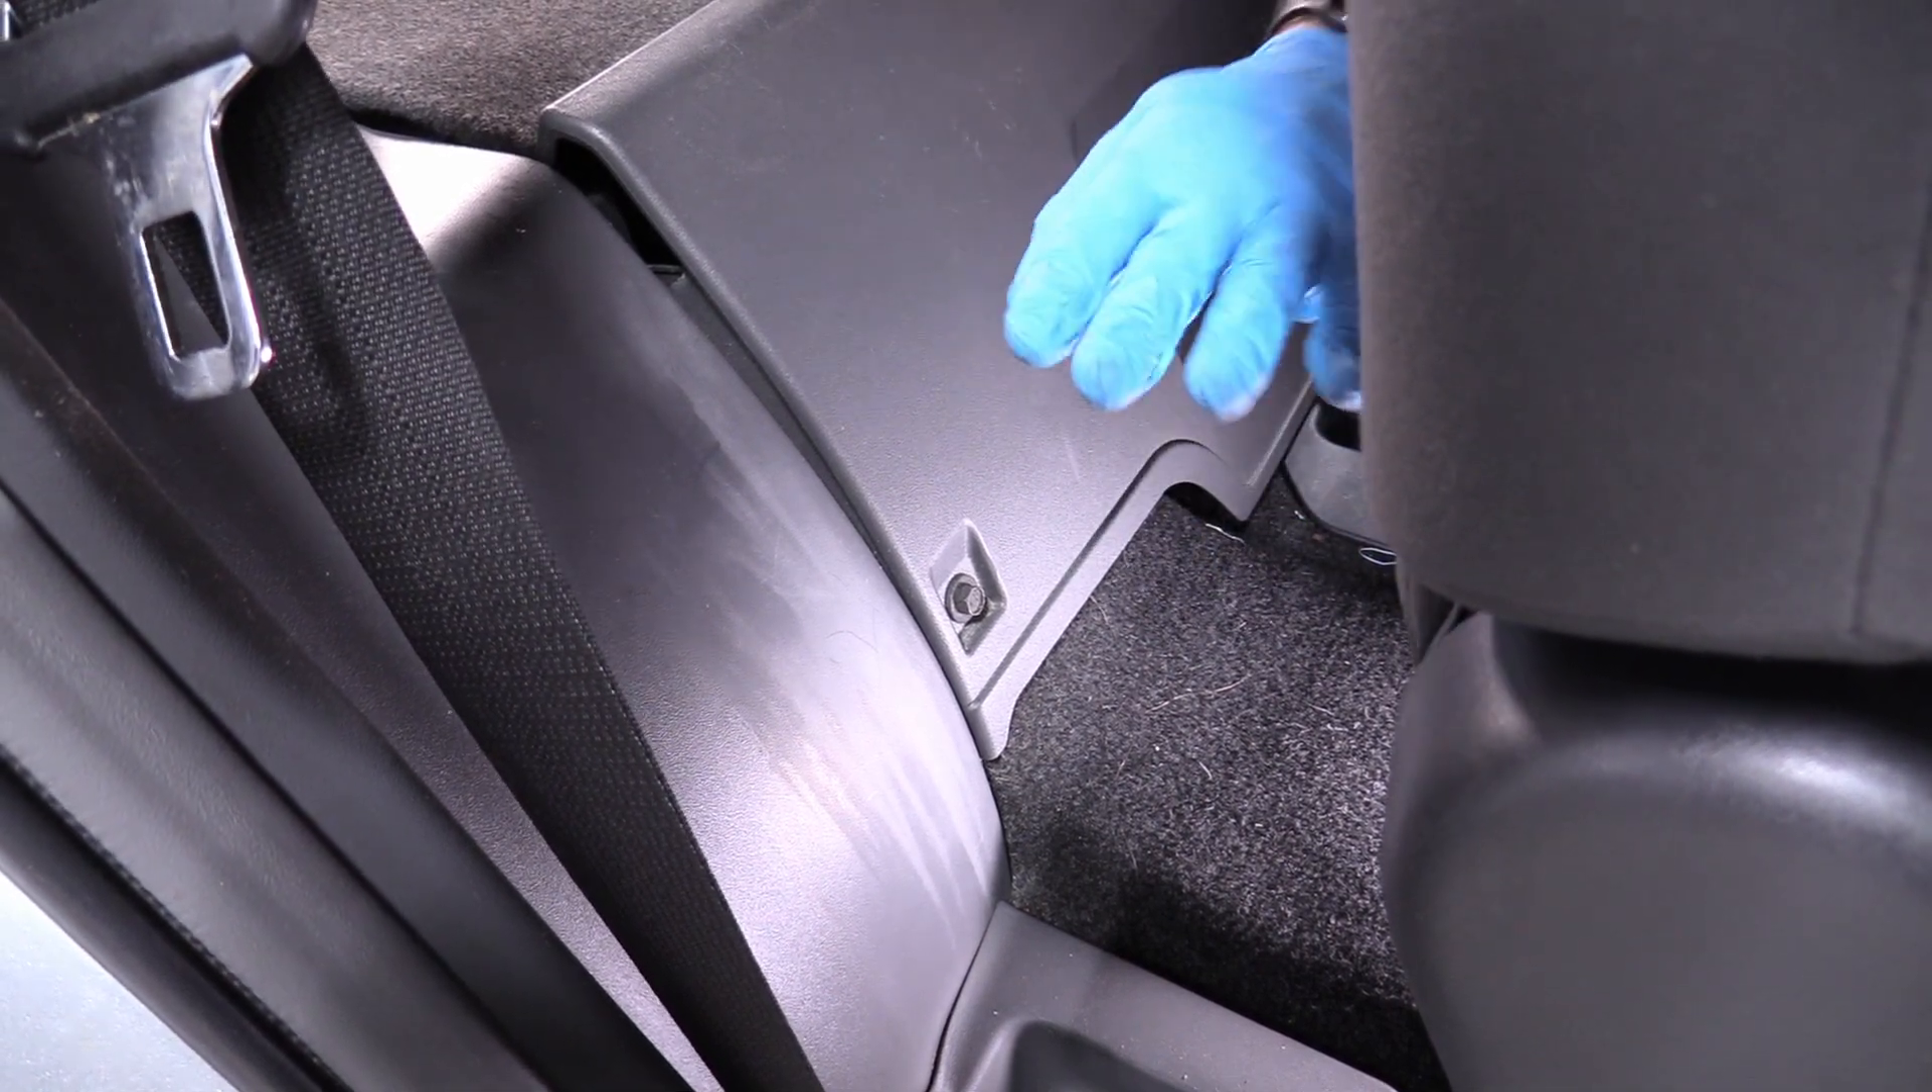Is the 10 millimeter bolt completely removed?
No.